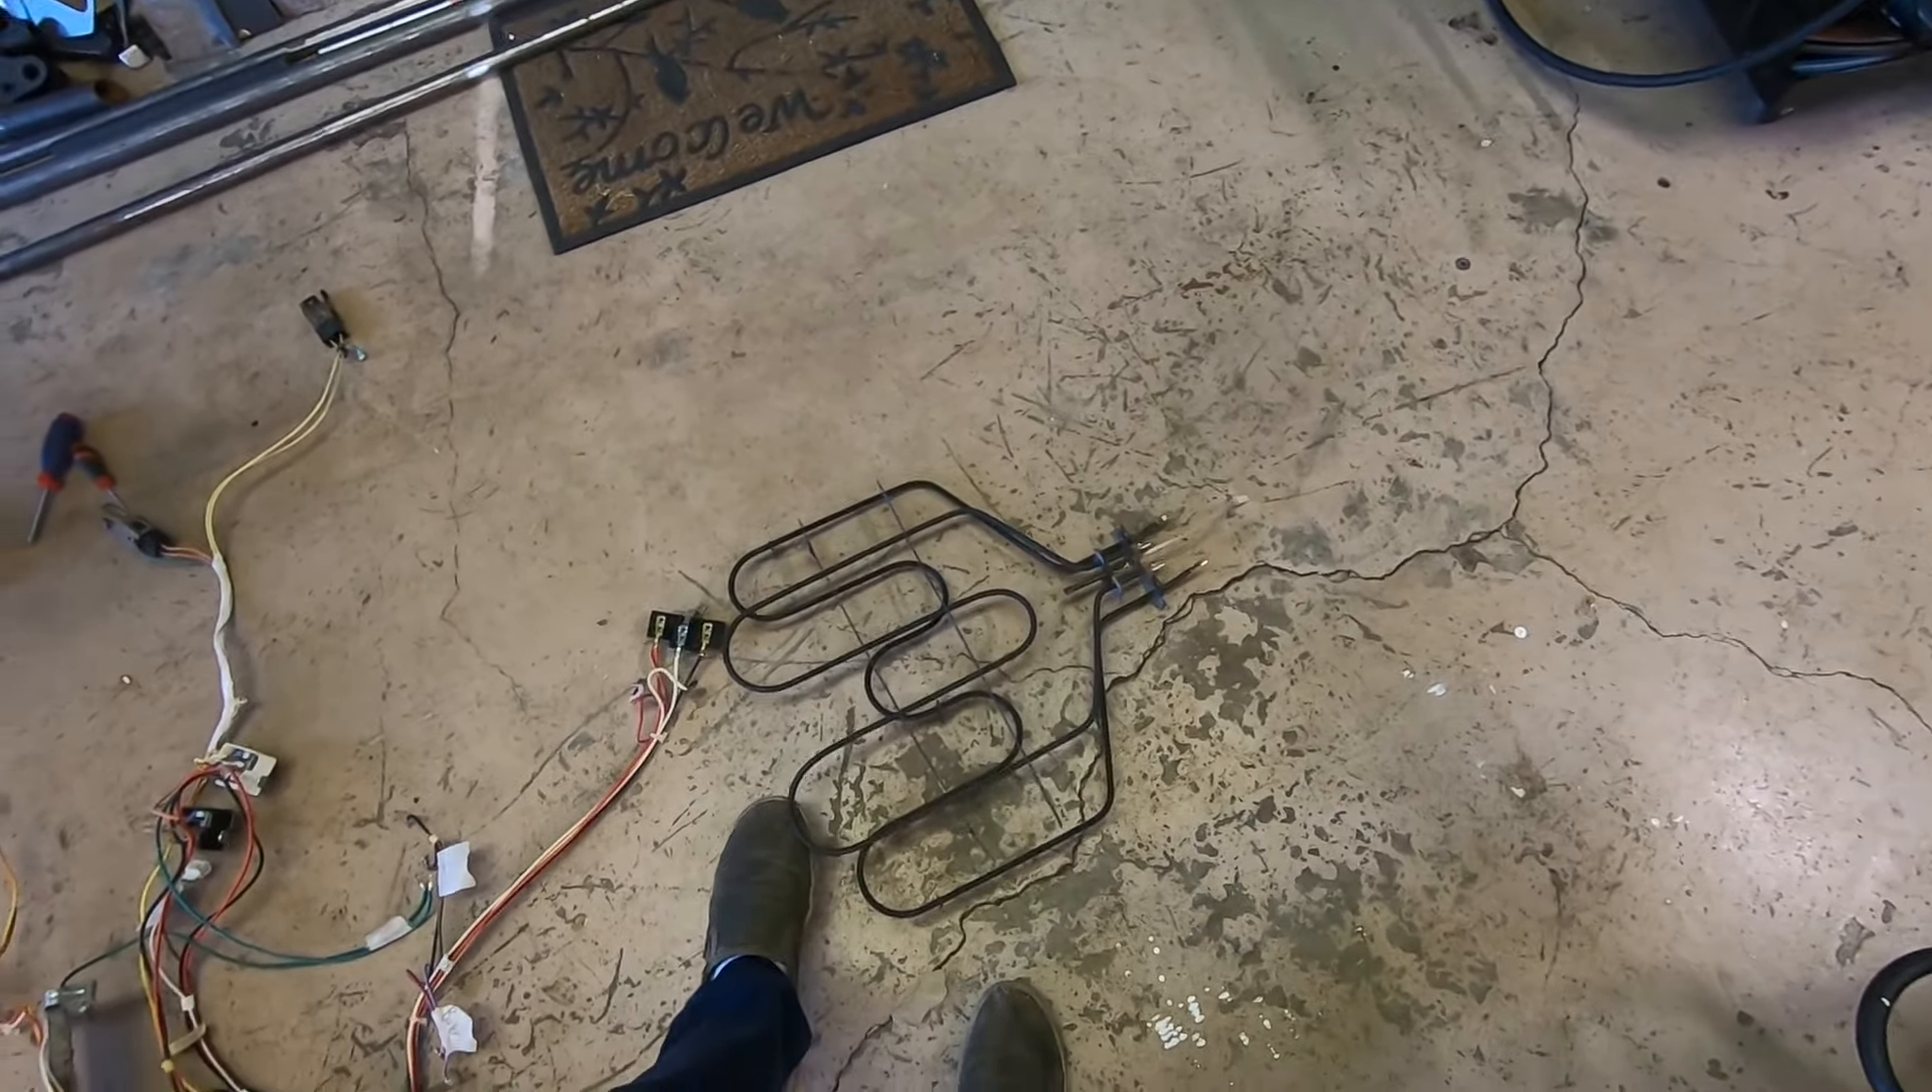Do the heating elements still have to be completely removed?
No.